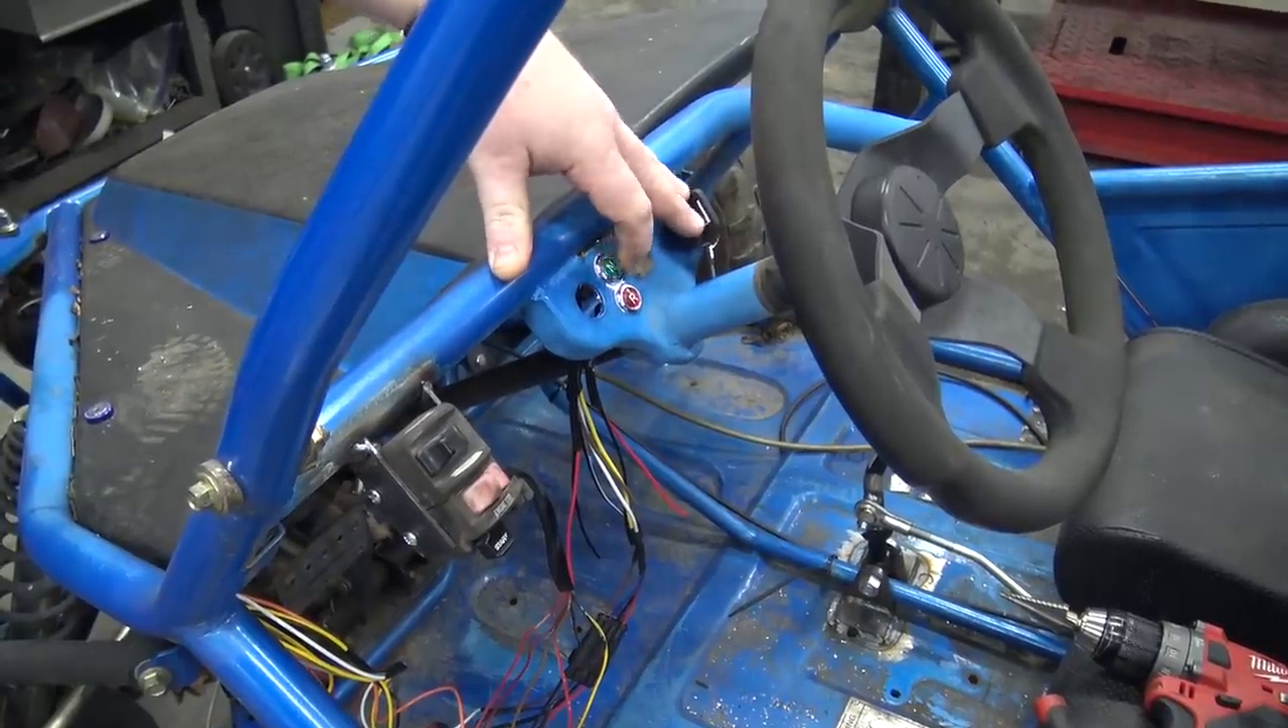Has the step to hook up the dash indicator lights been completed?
No.